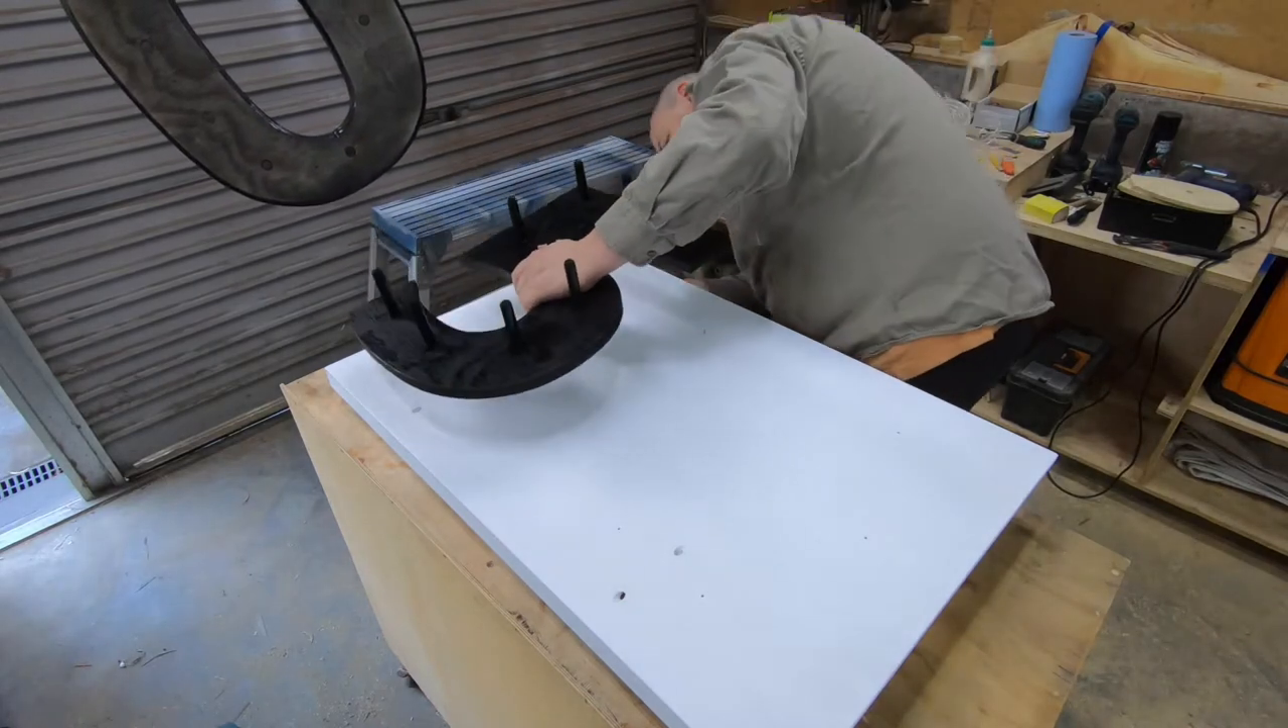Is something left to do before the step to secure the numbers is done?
Yes.